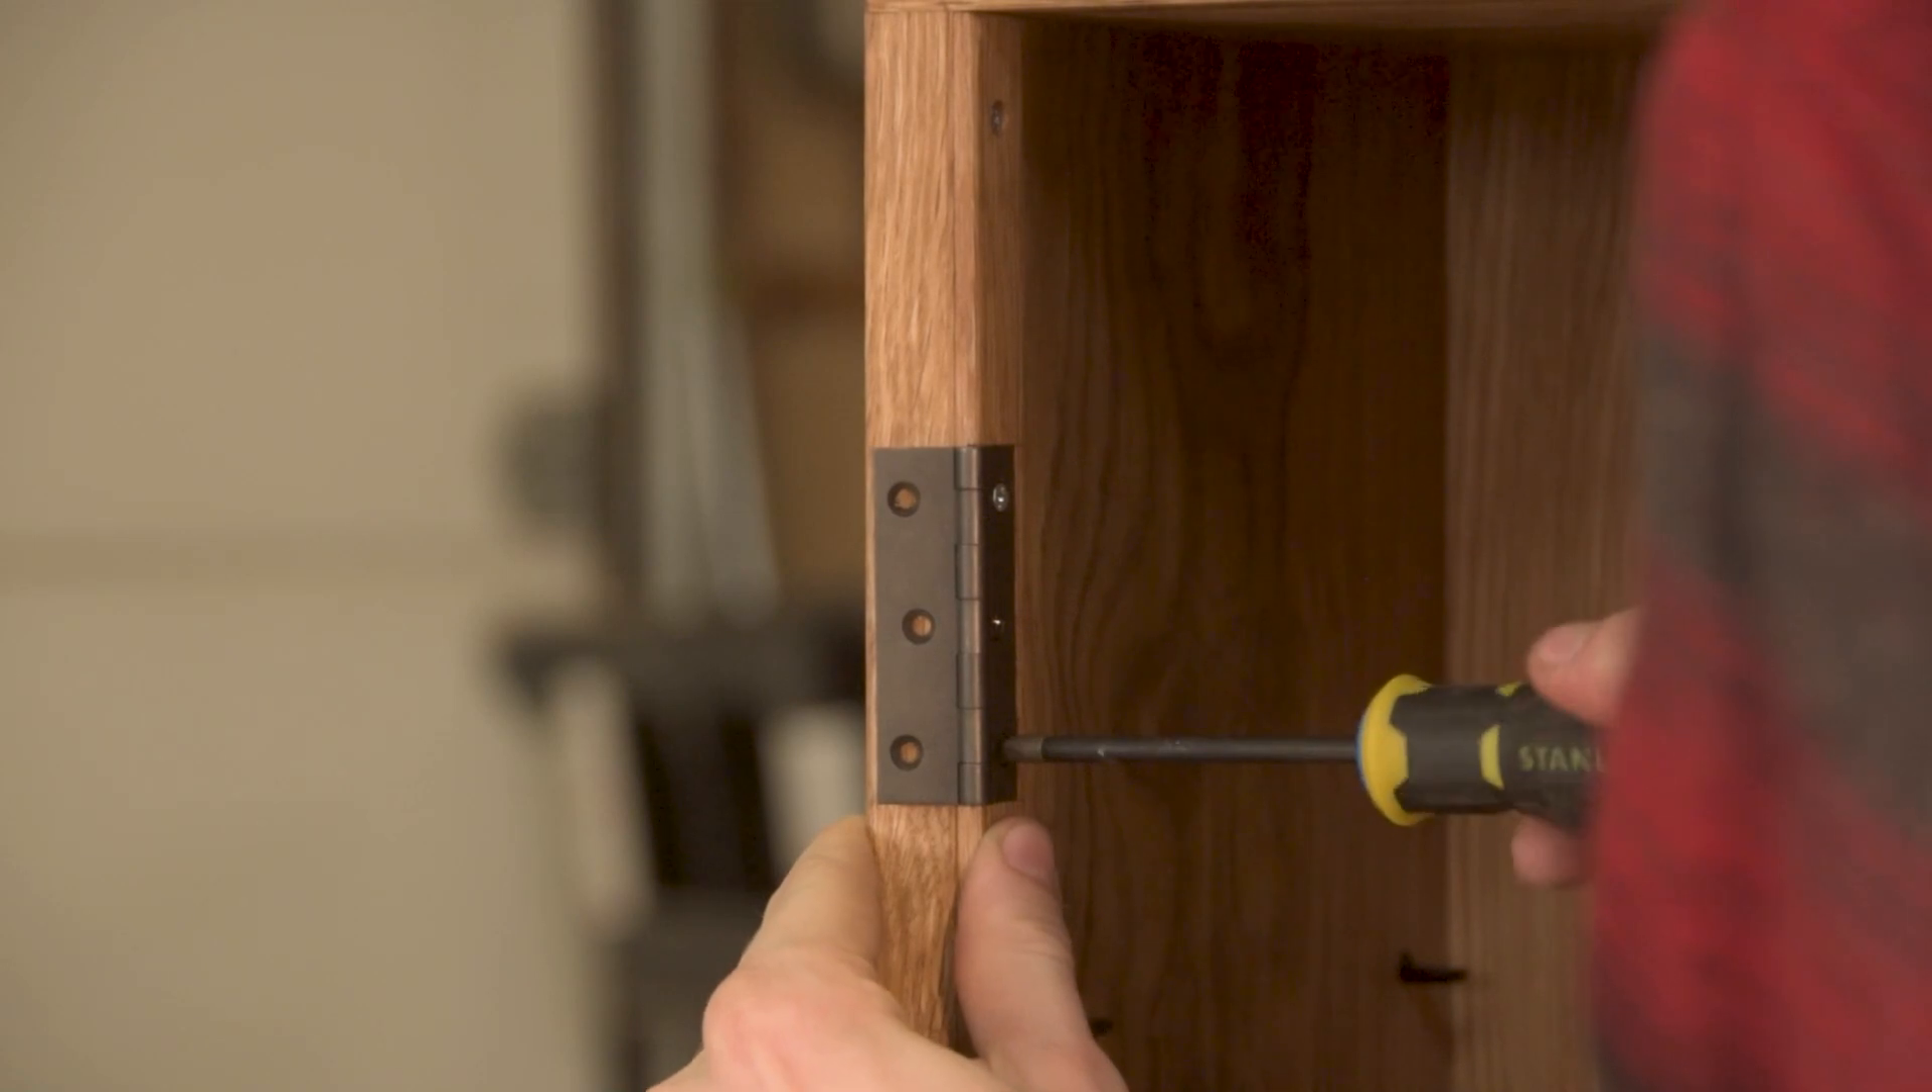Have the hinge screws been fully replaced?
No.